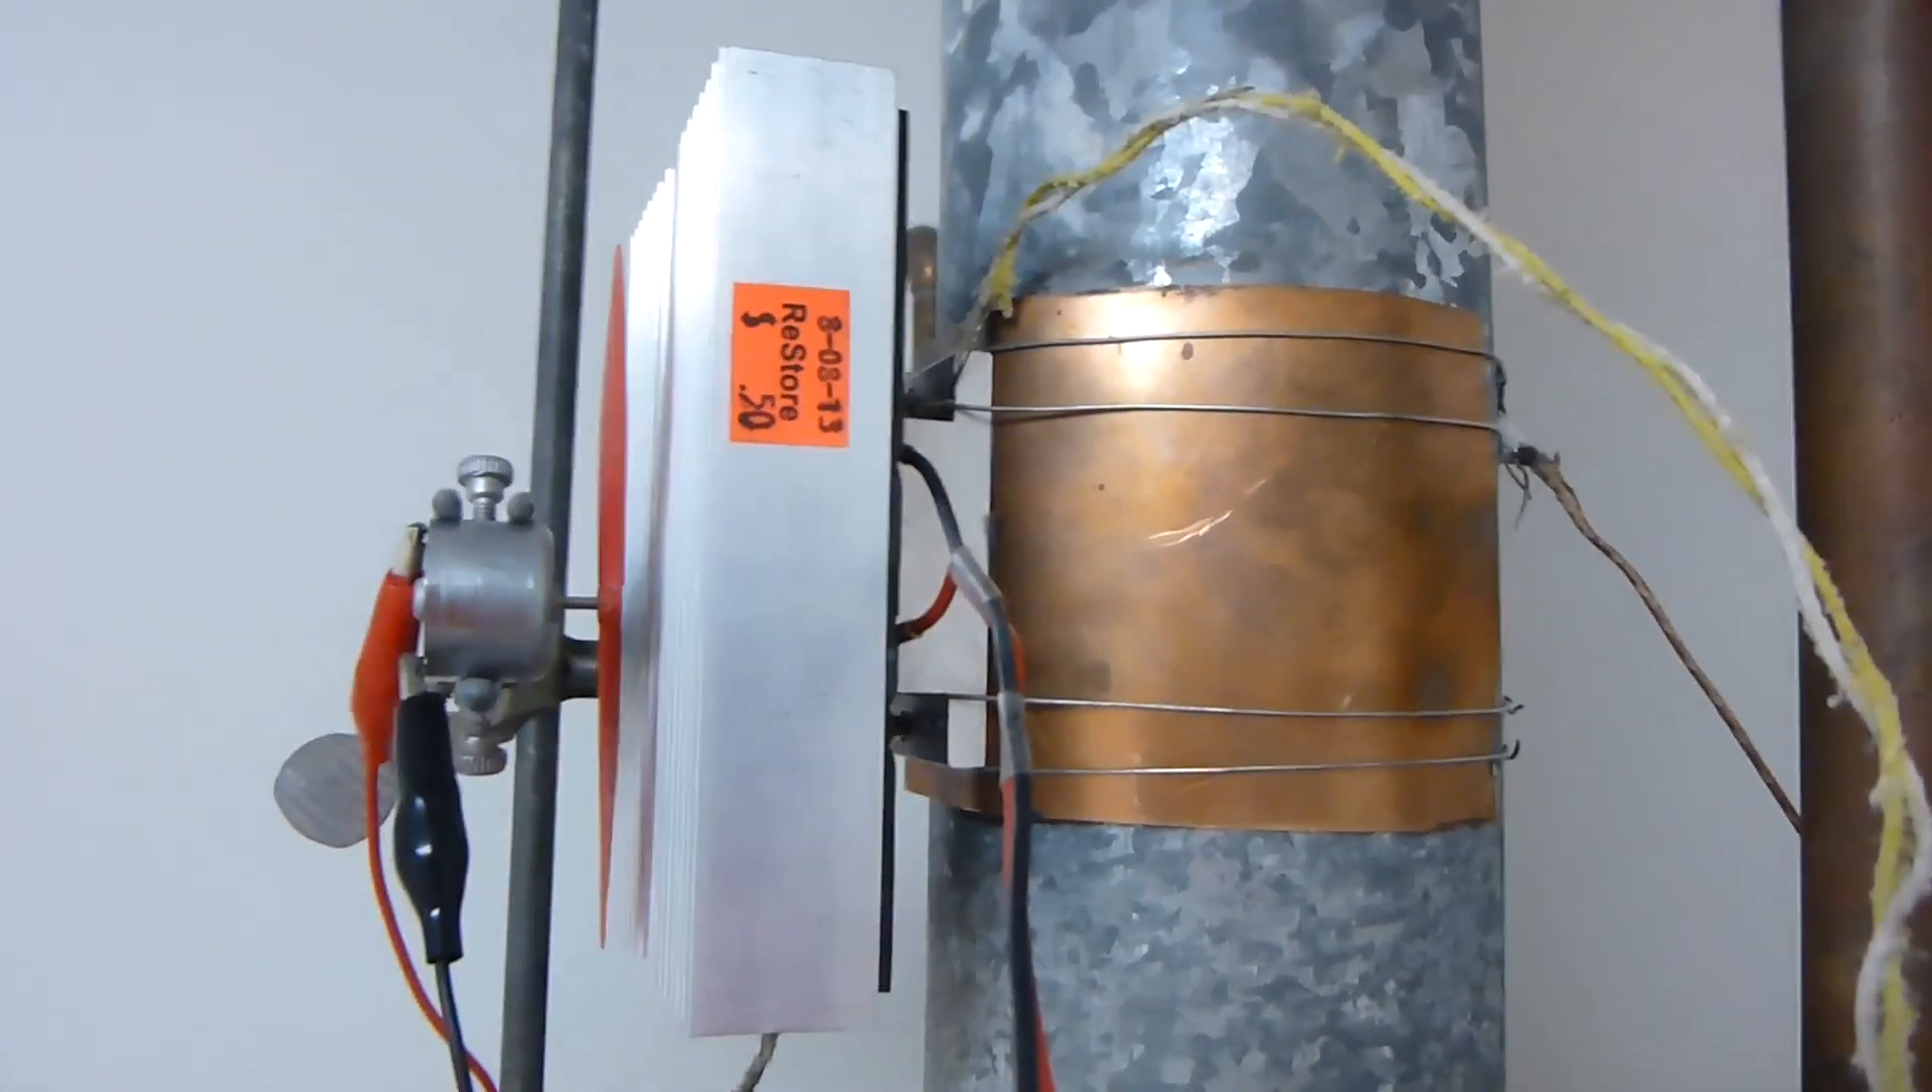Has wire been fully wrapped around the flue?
Yes.